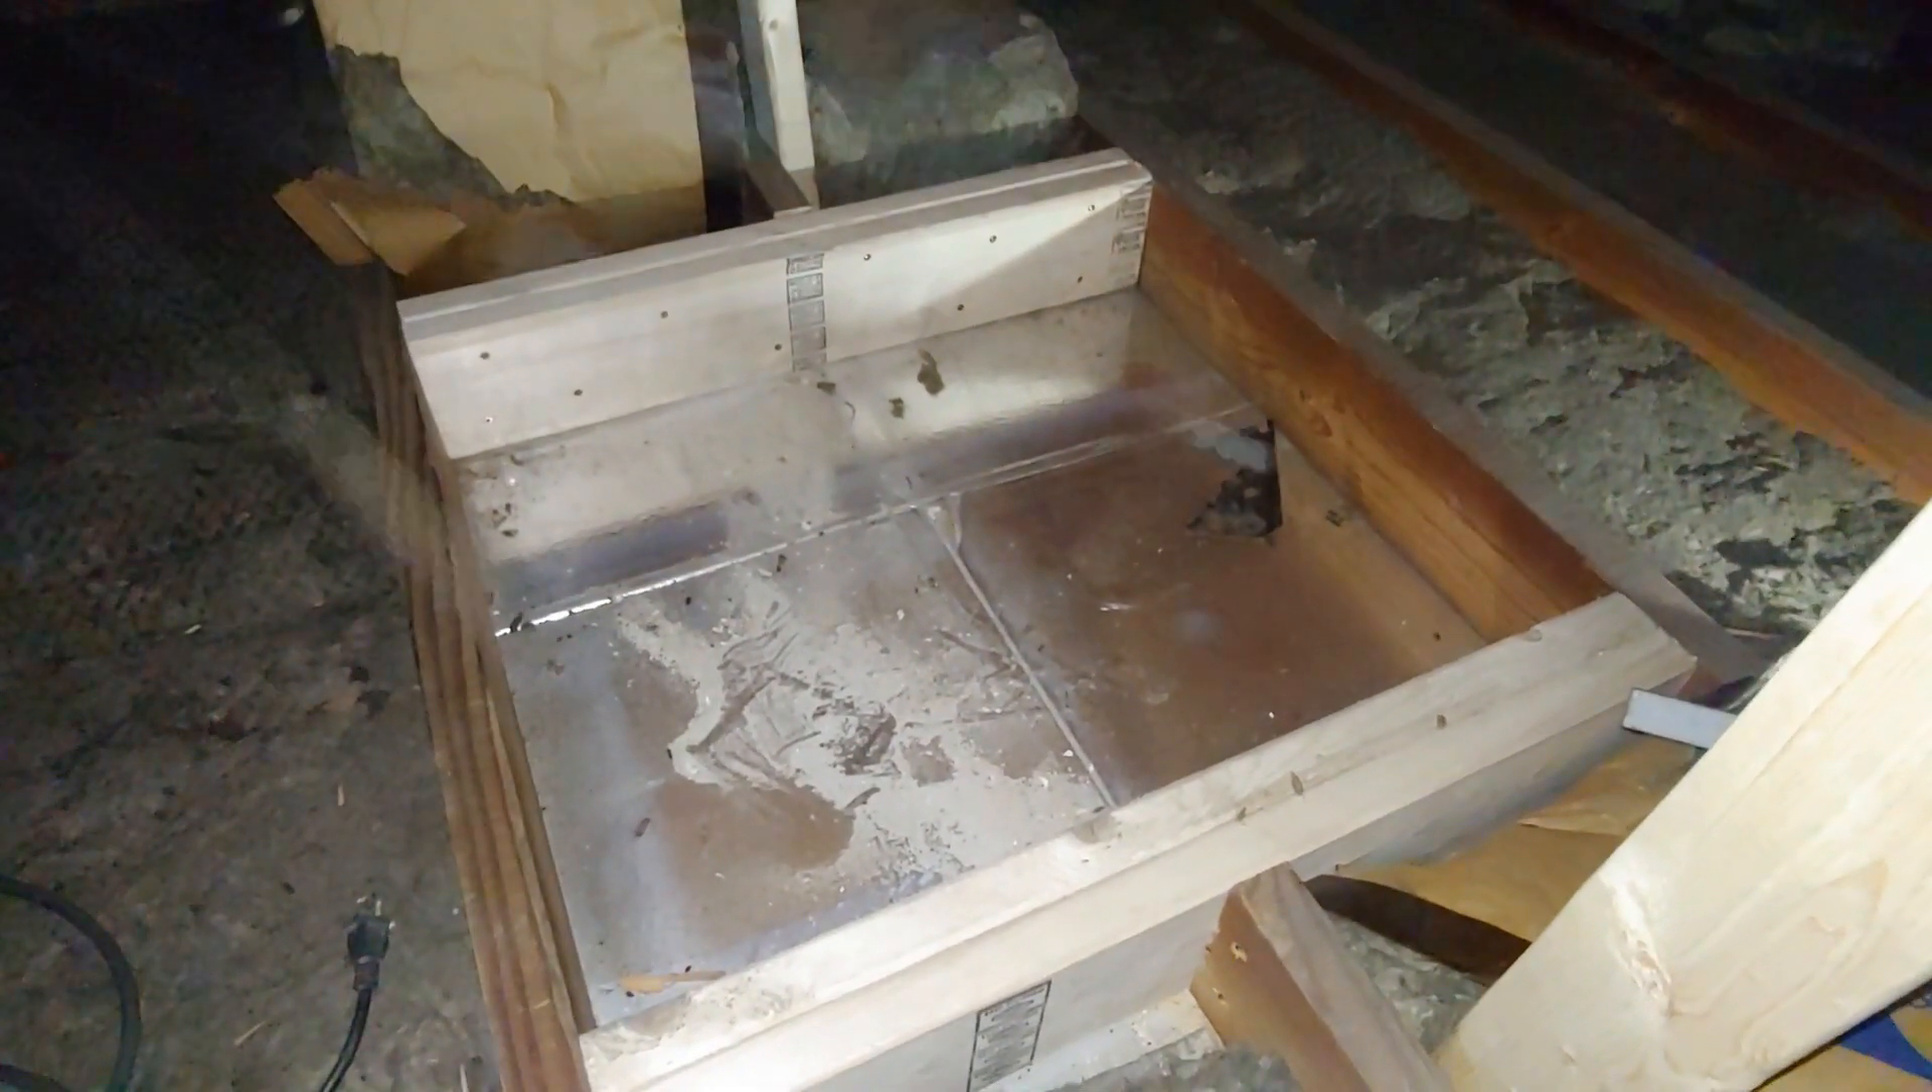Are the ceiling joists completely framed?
Yes.